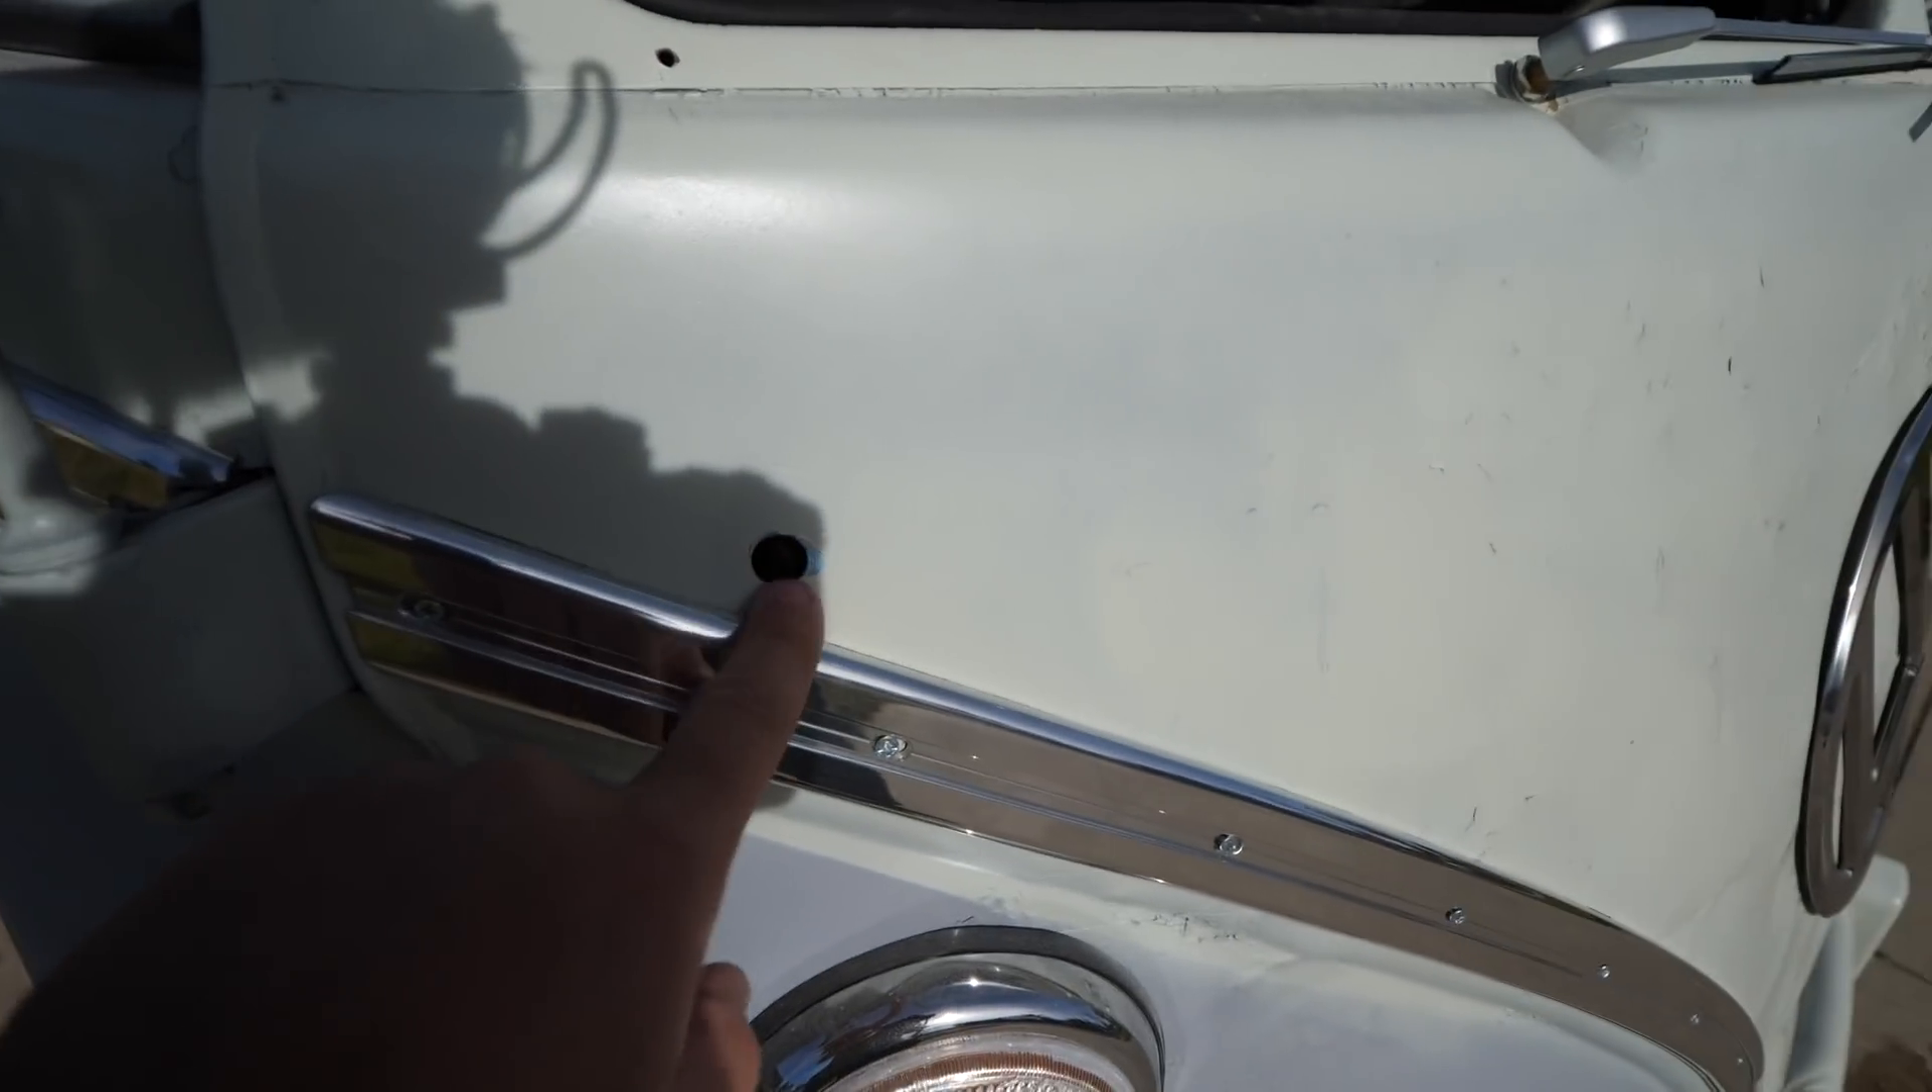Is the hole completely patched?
No.